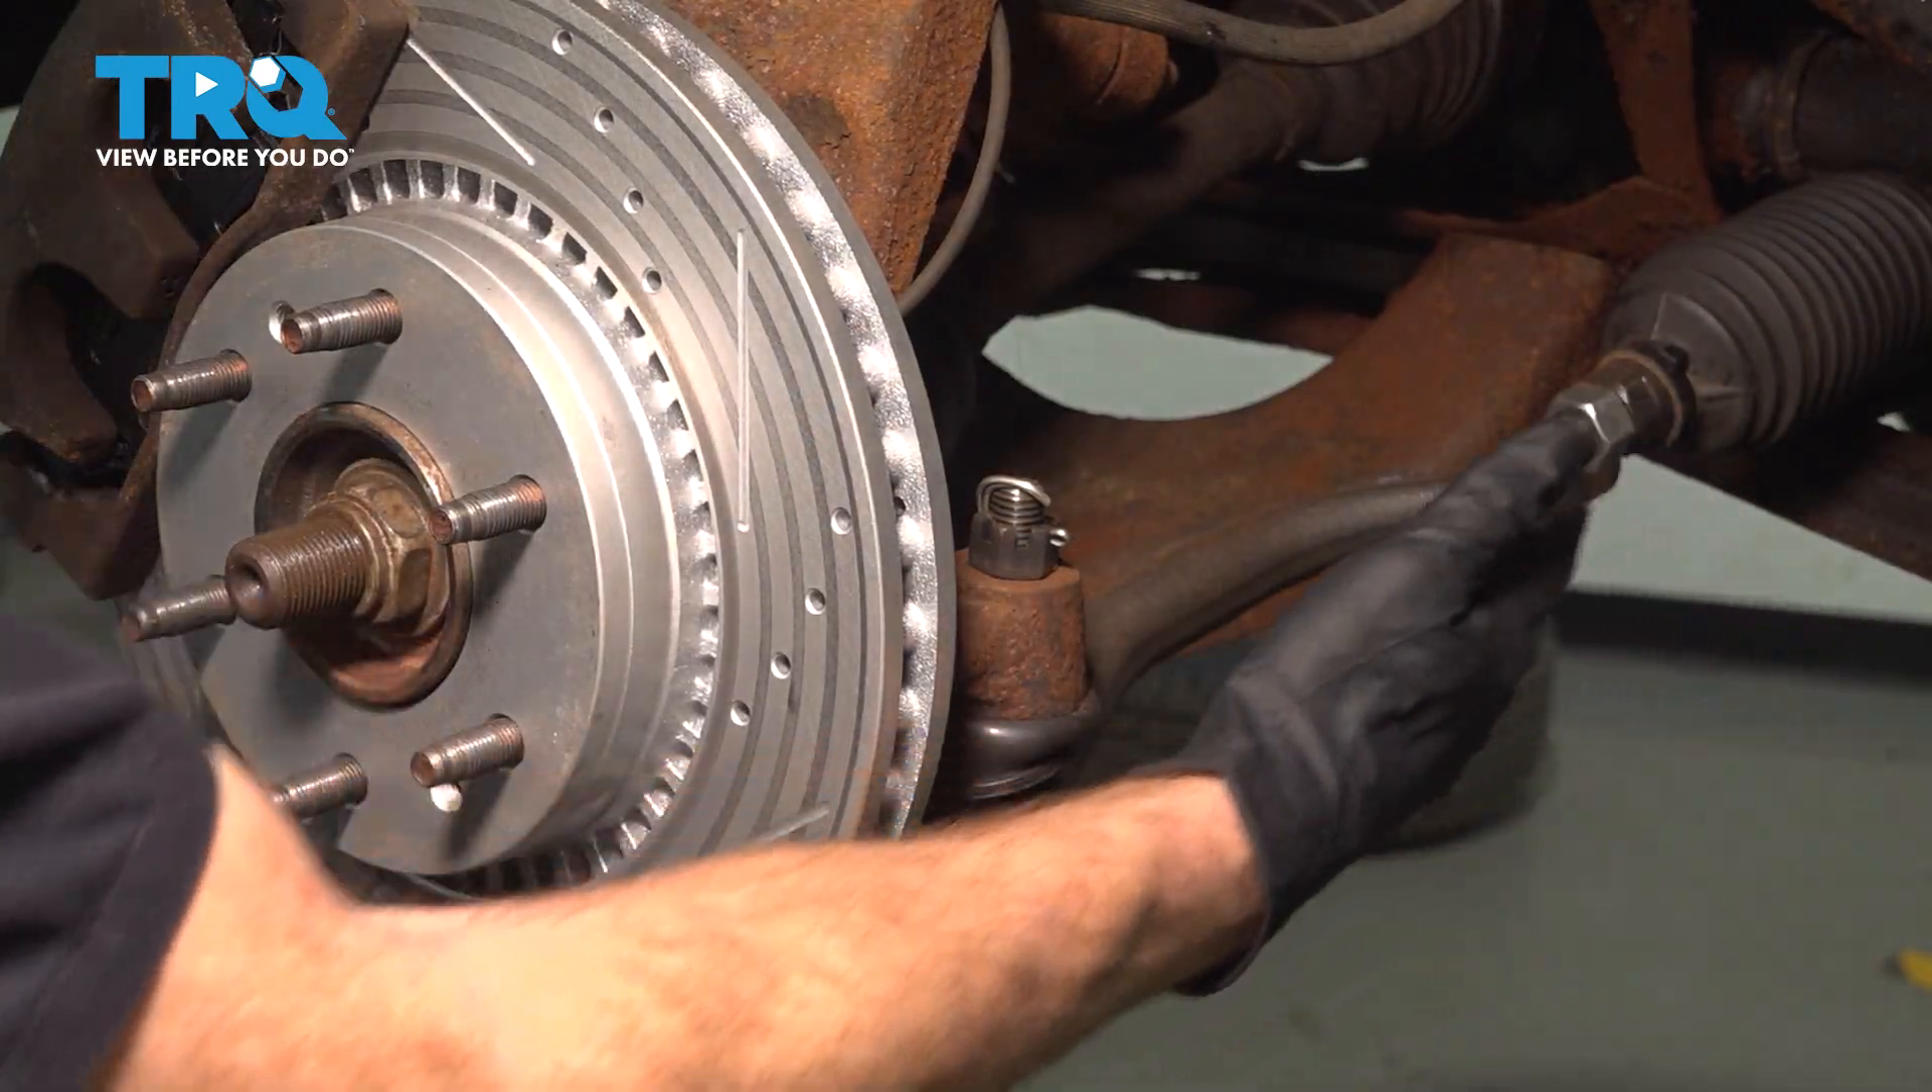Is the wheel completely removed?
Yes.